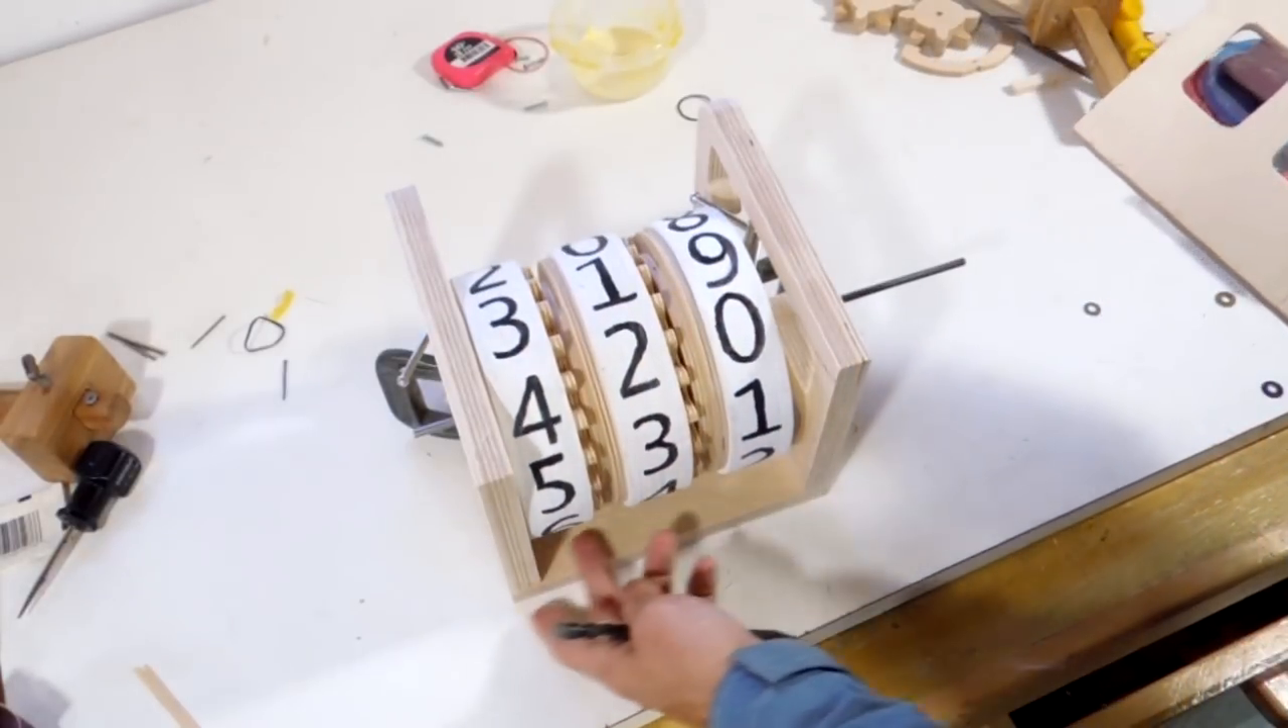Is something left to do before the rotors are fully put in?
No.